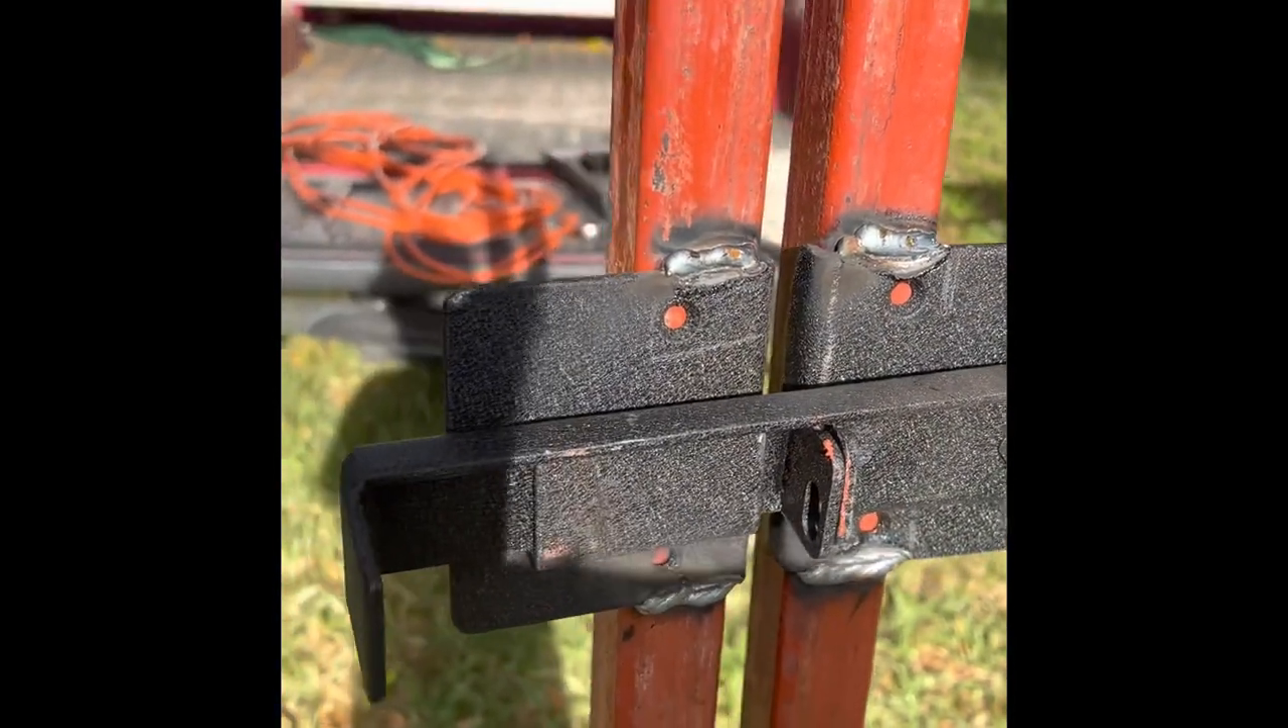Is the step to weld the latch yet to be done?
No.